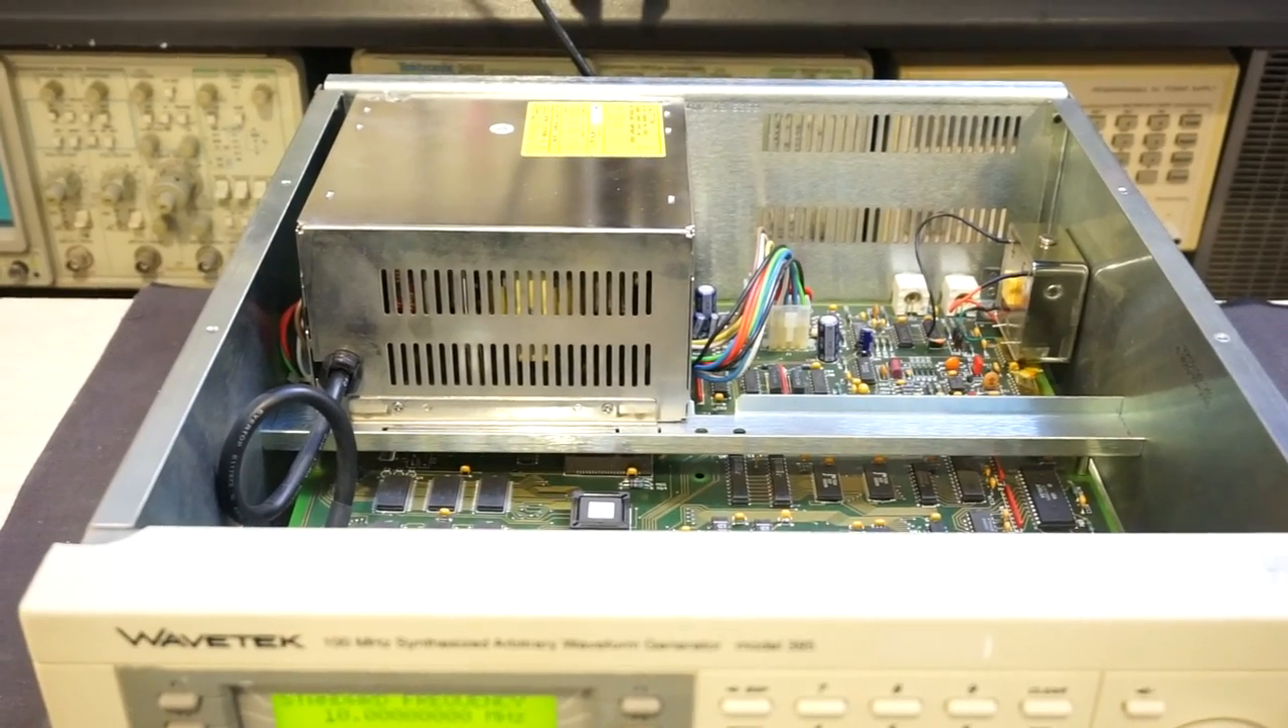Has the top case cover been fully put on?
No.